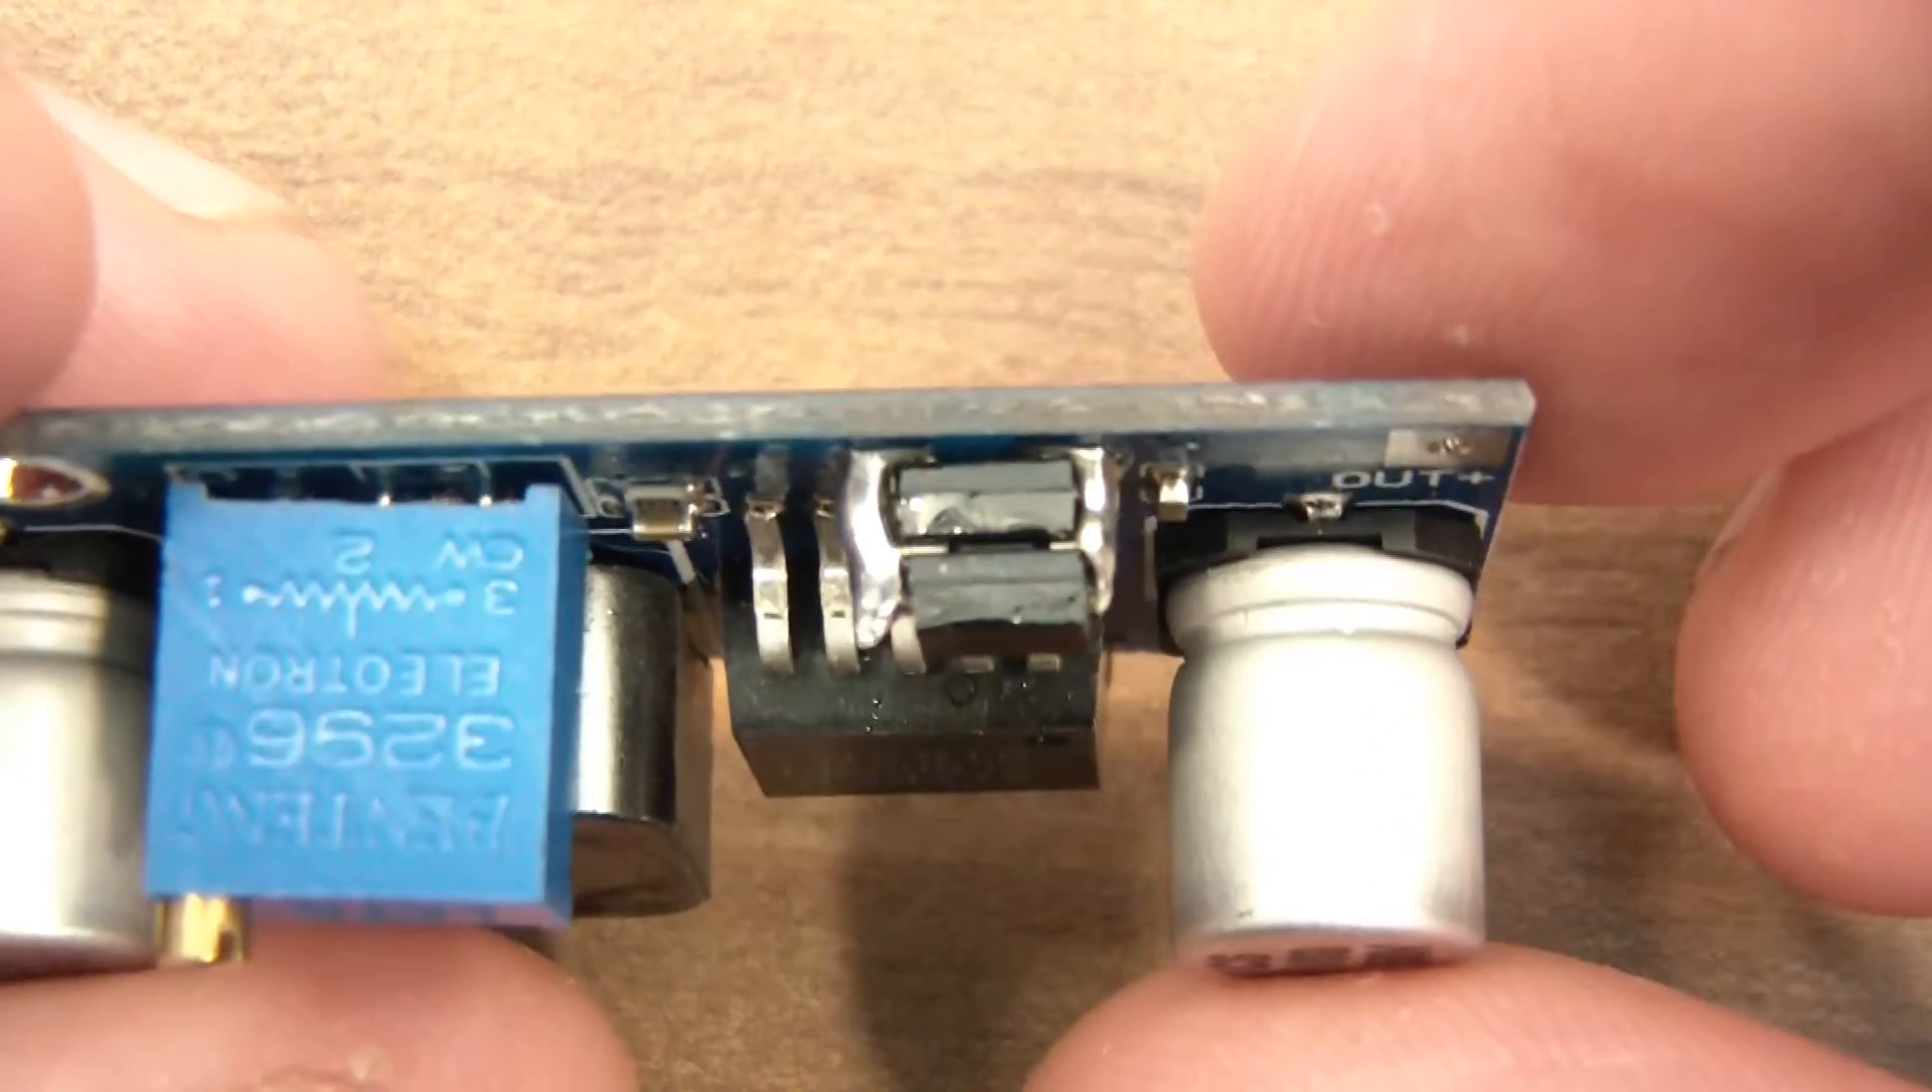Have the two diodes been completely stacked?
Yes.